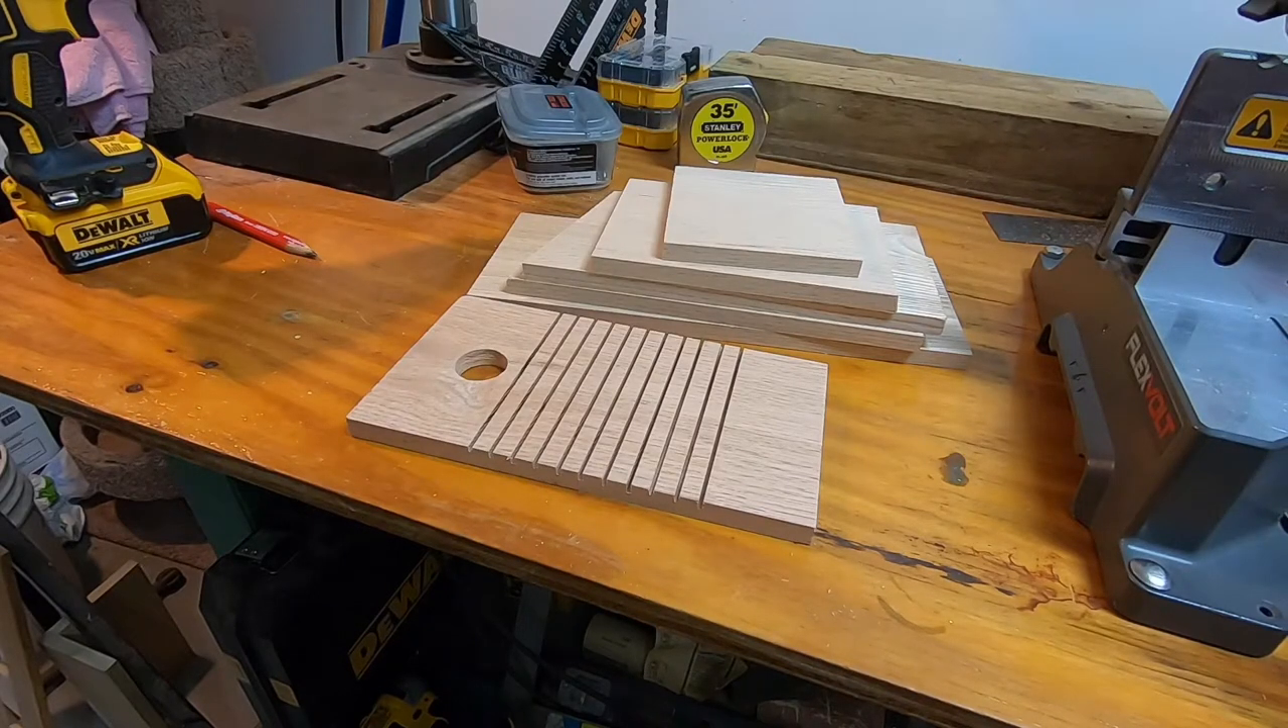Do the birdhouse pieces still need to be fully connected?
Yes.